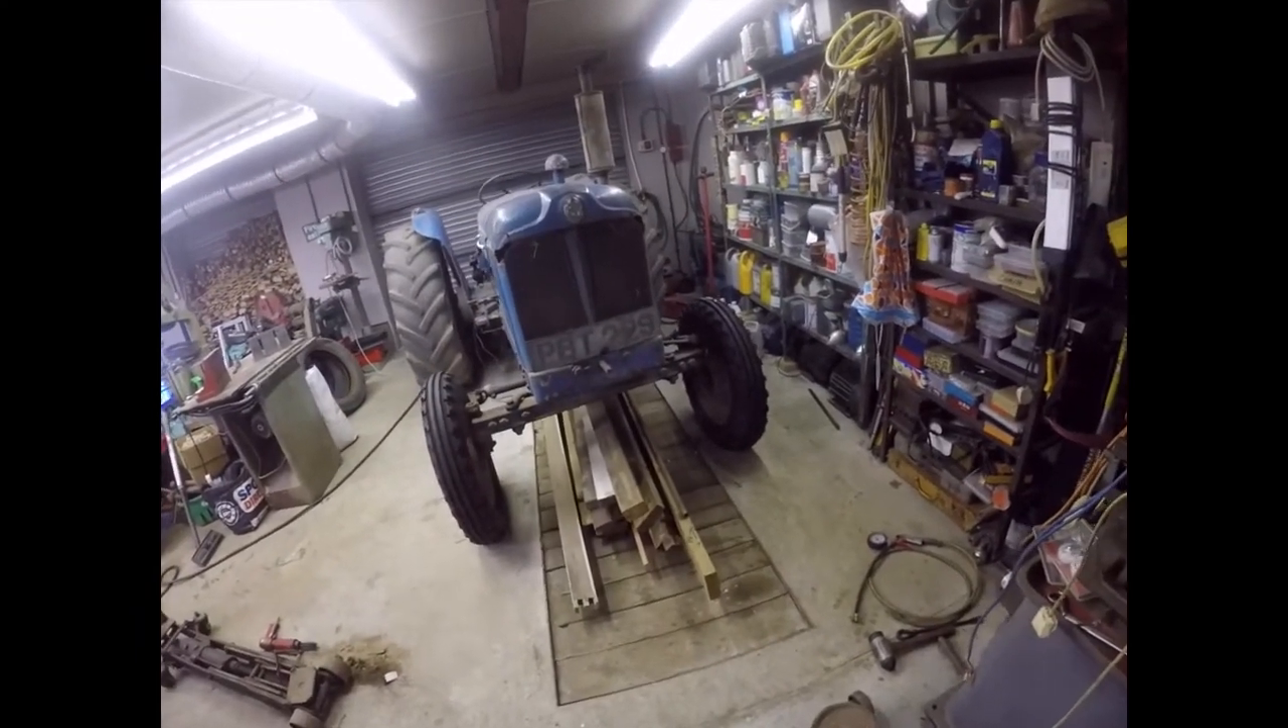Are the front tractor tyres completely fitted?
Yes.